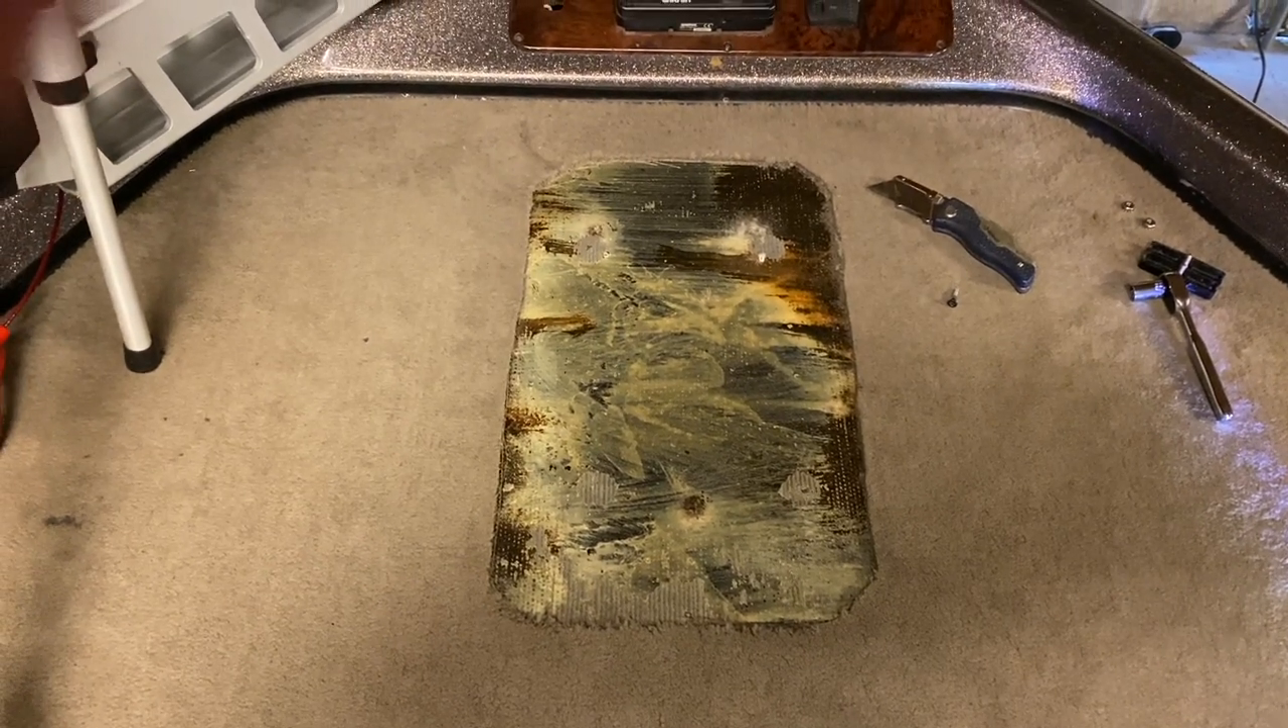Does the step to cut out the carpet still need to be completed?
No.